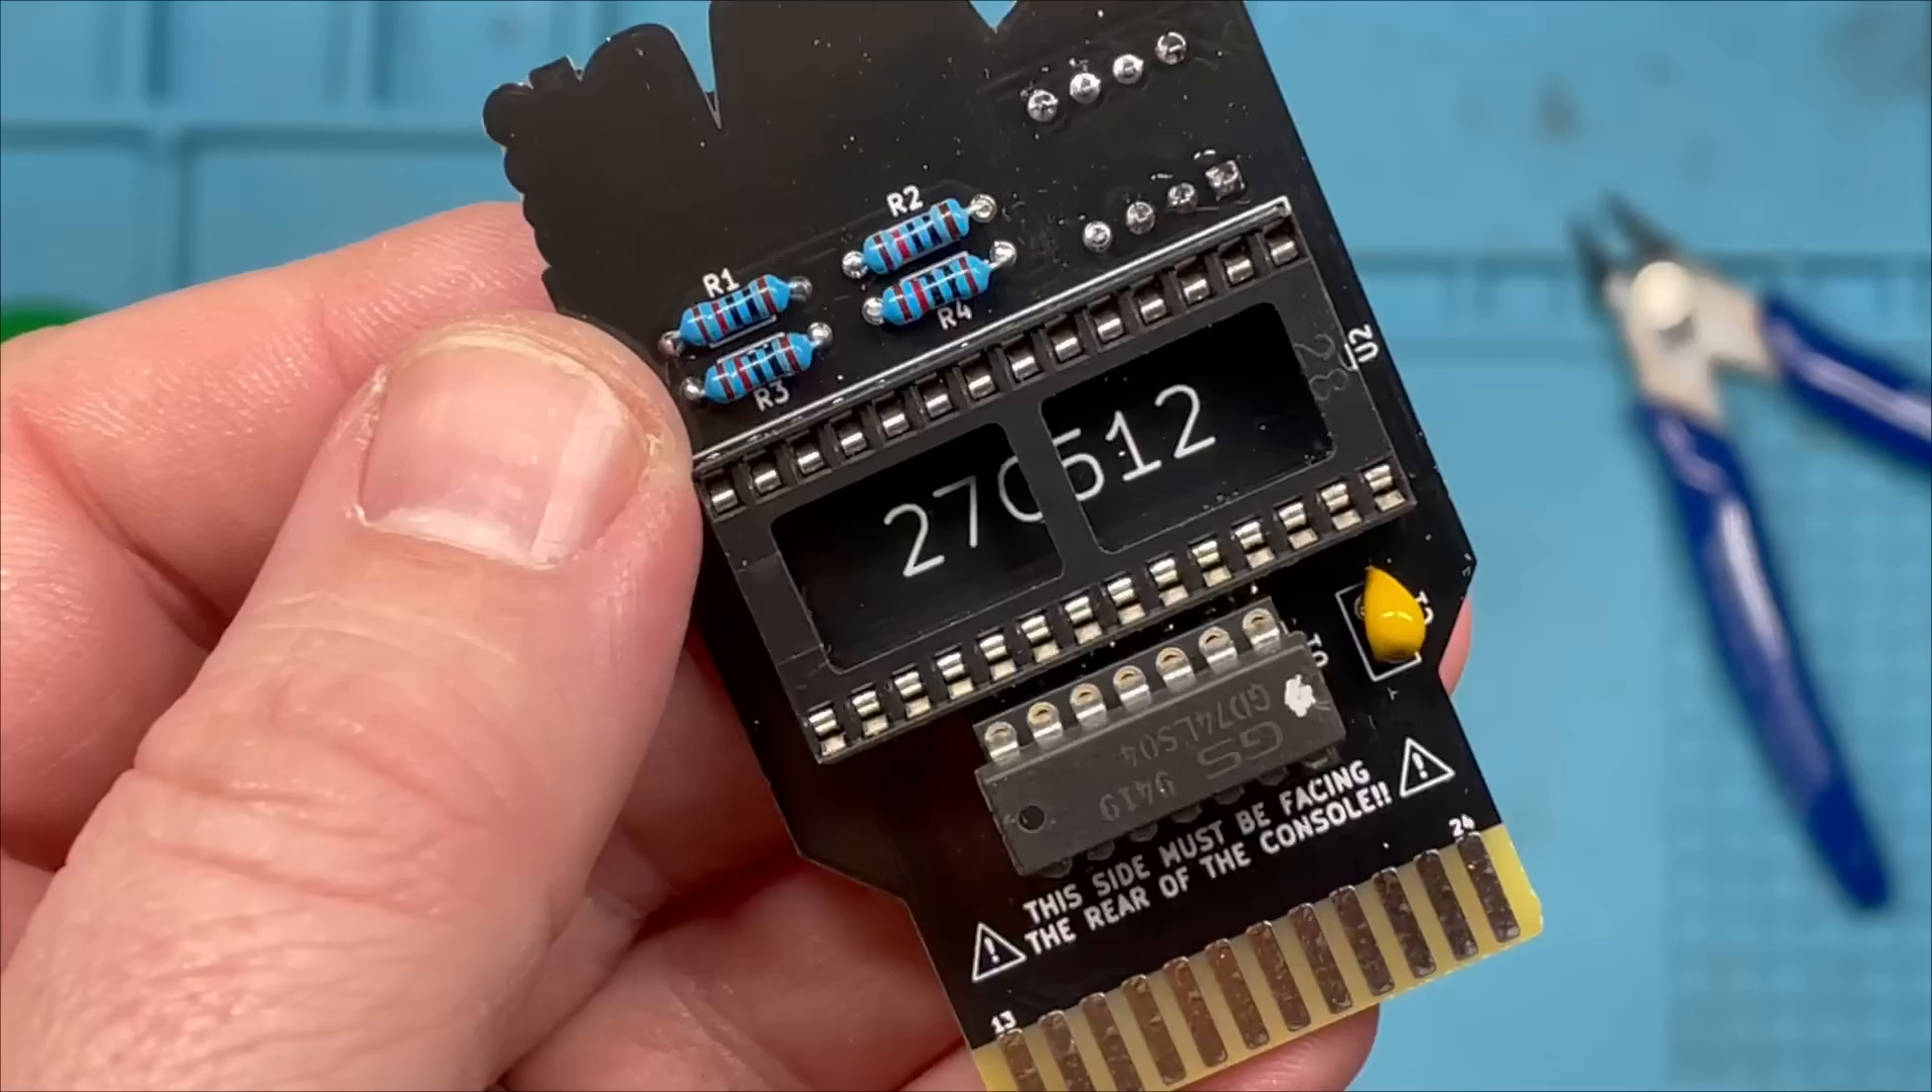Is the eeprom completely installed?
No.